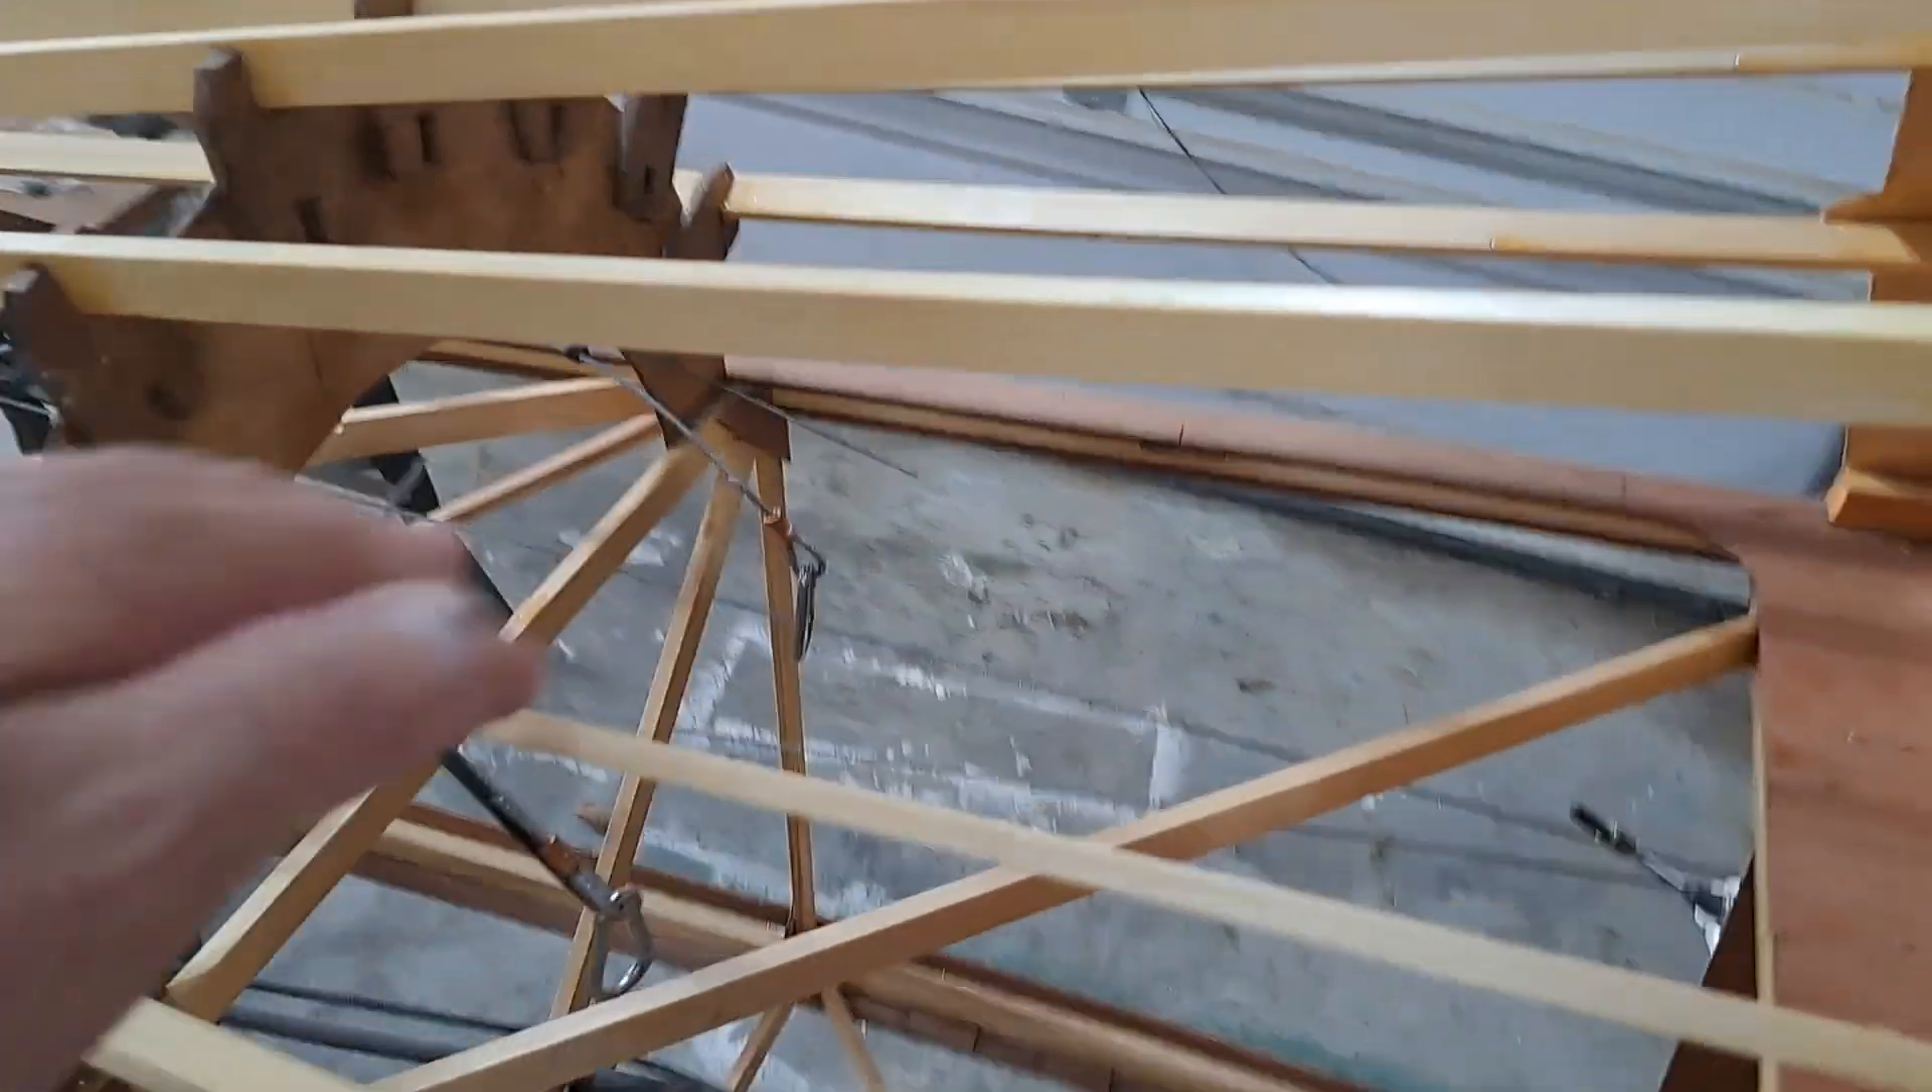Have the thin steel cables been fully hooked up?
No.